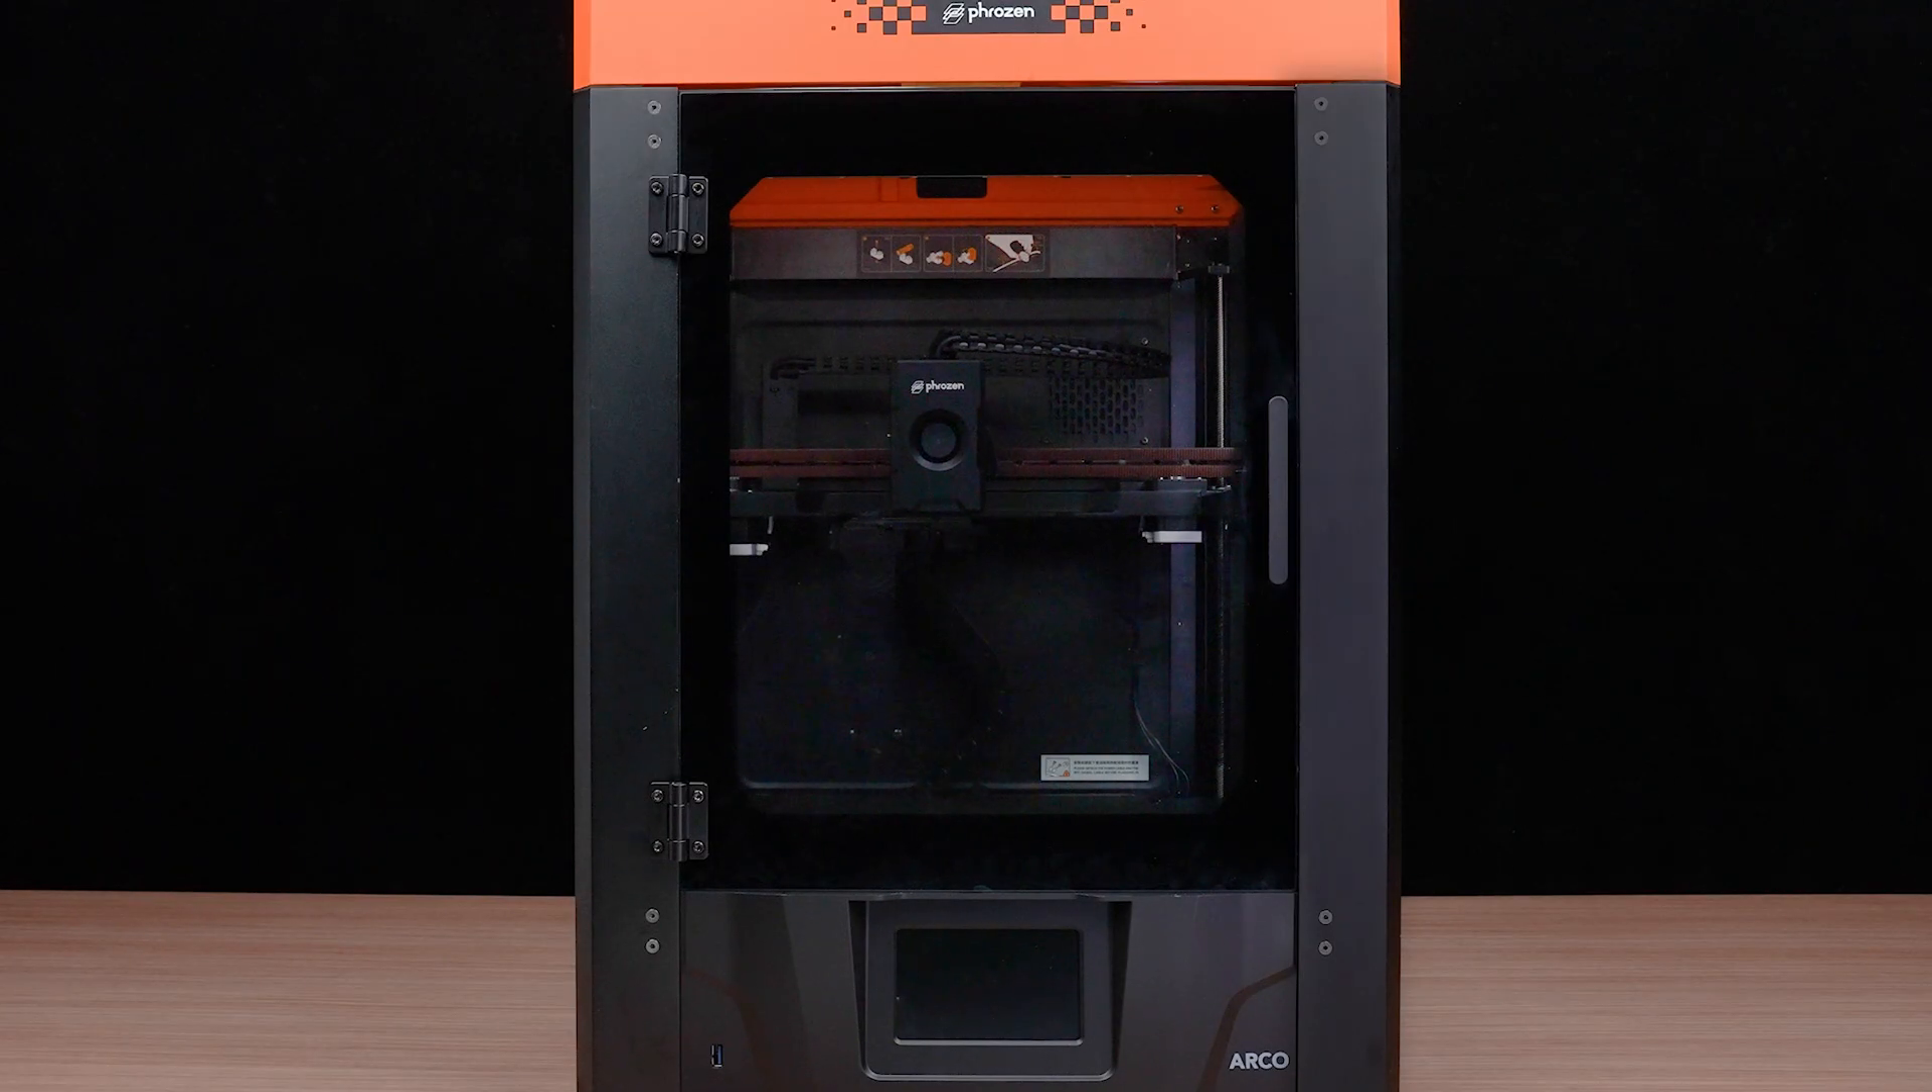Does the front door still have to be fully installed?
No.